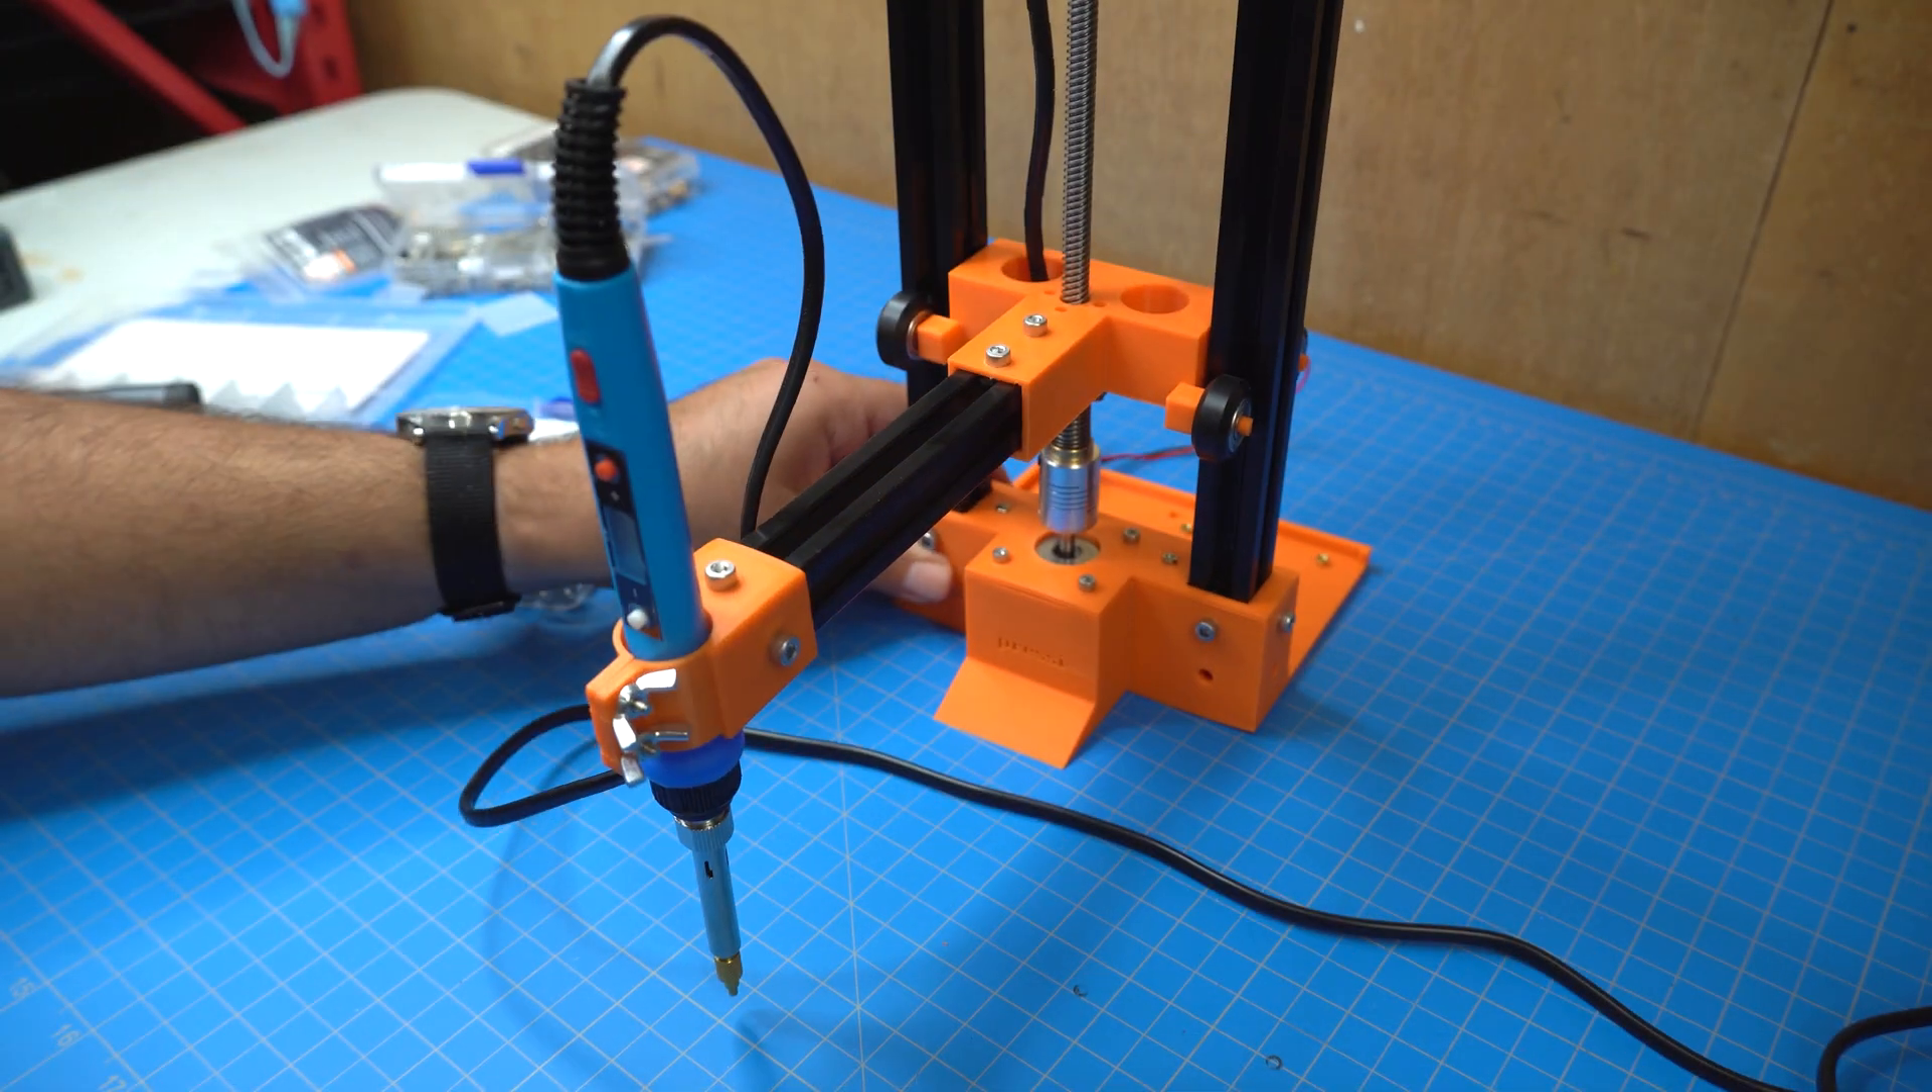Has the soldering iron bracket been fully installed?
Yes.